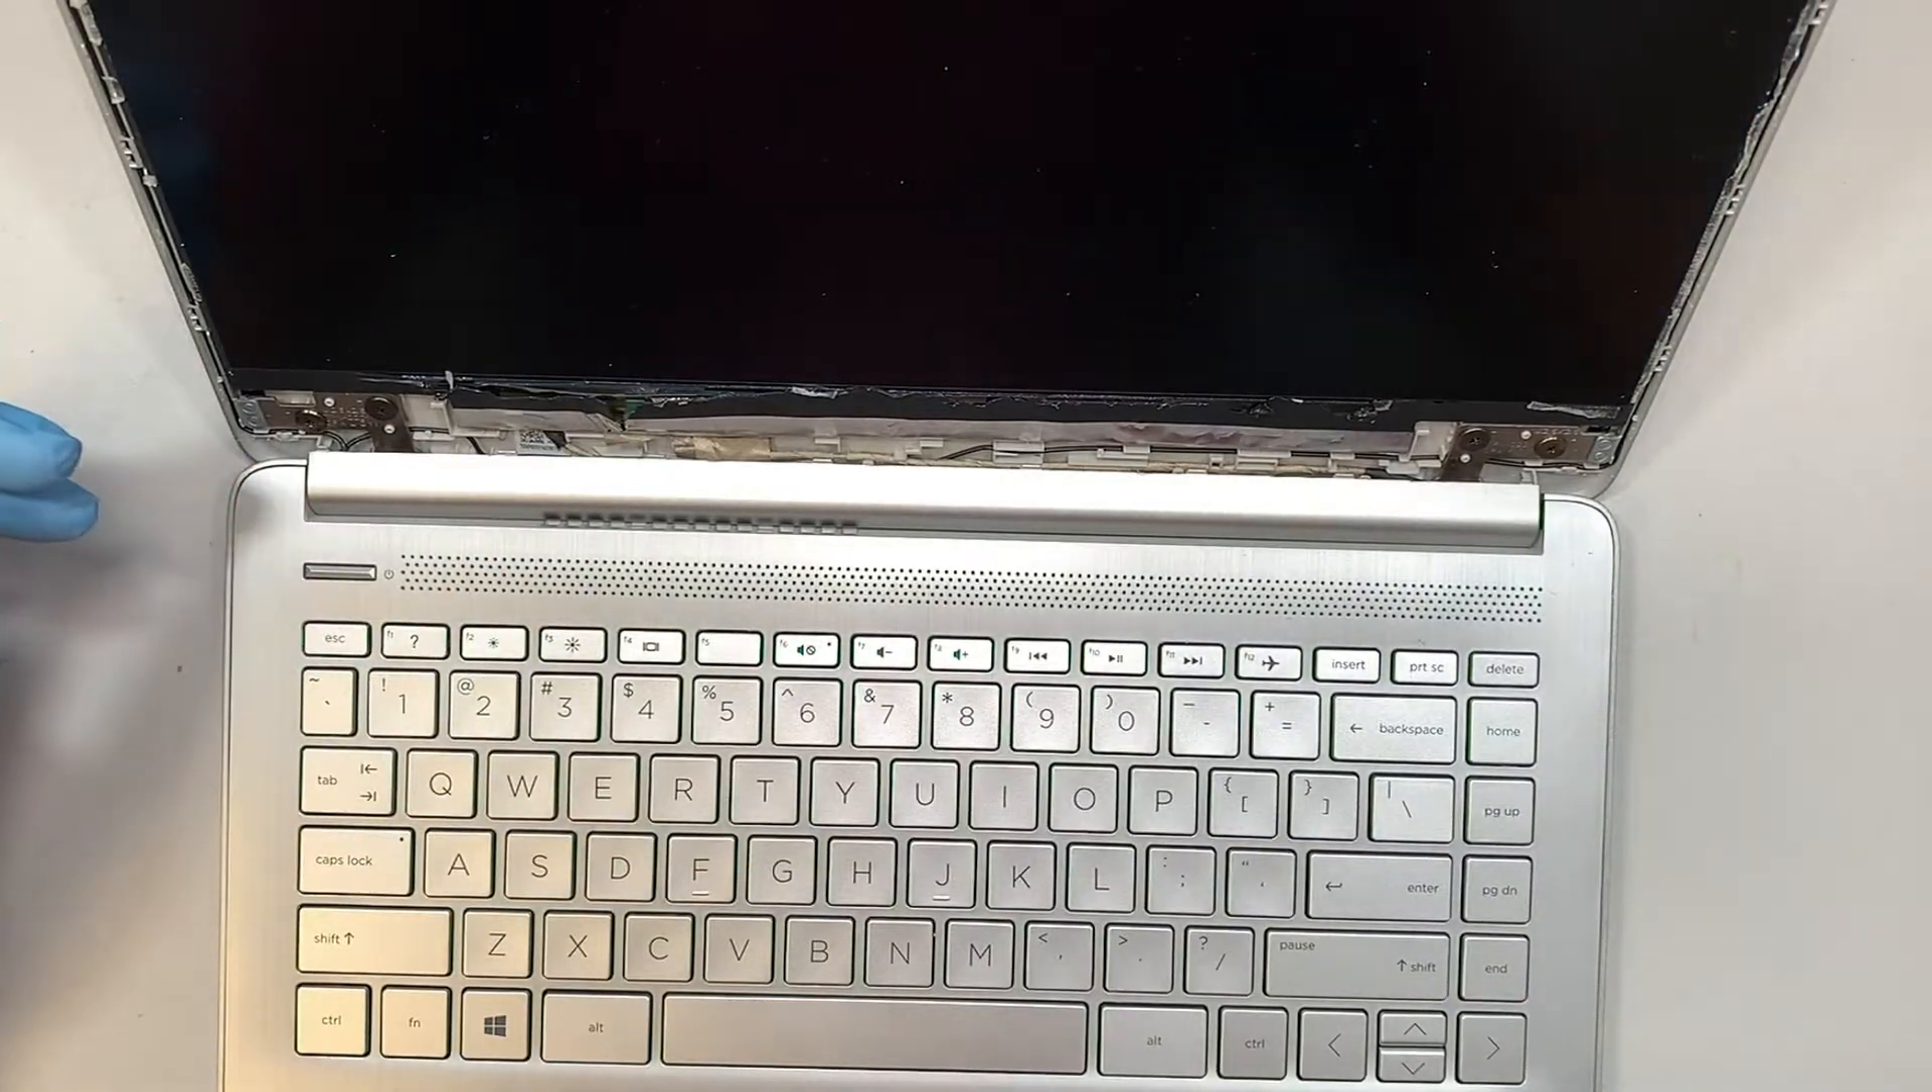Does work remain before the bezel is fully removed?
No.